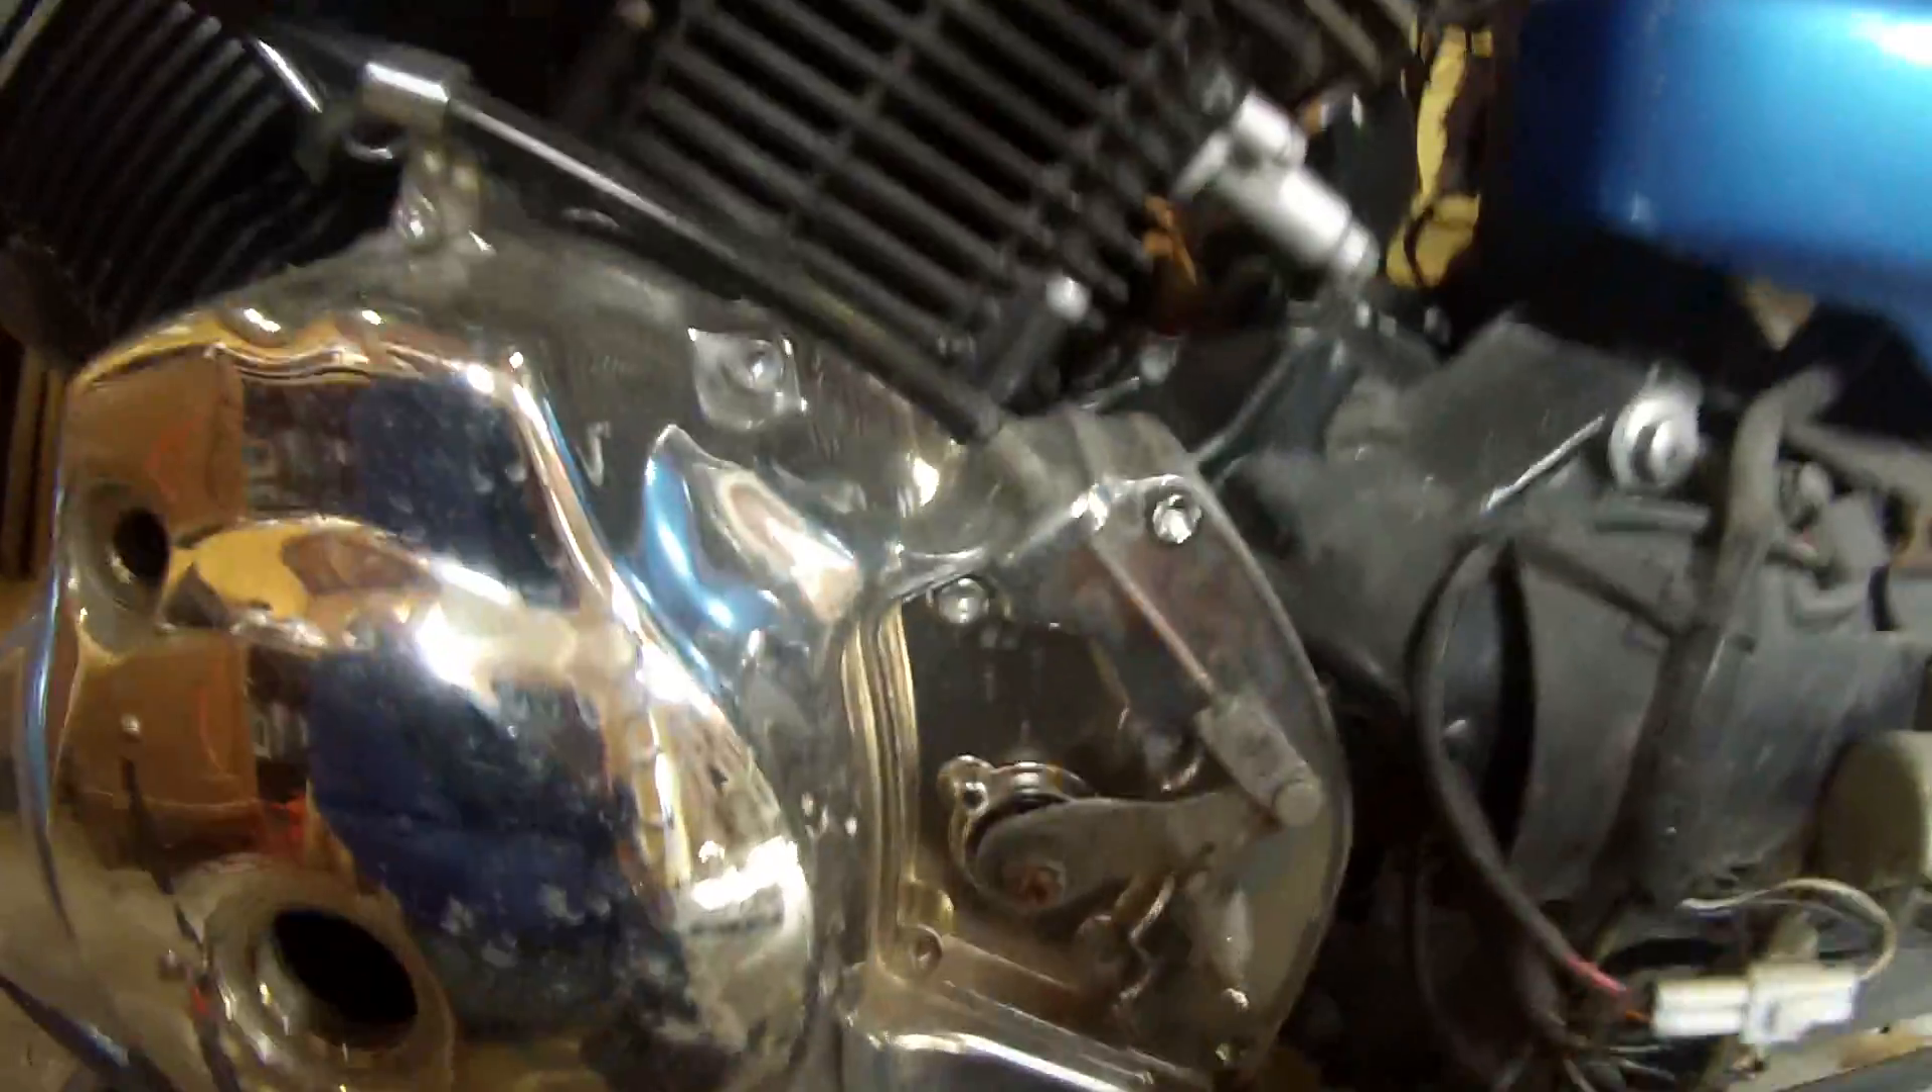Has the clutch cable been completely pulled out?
No.